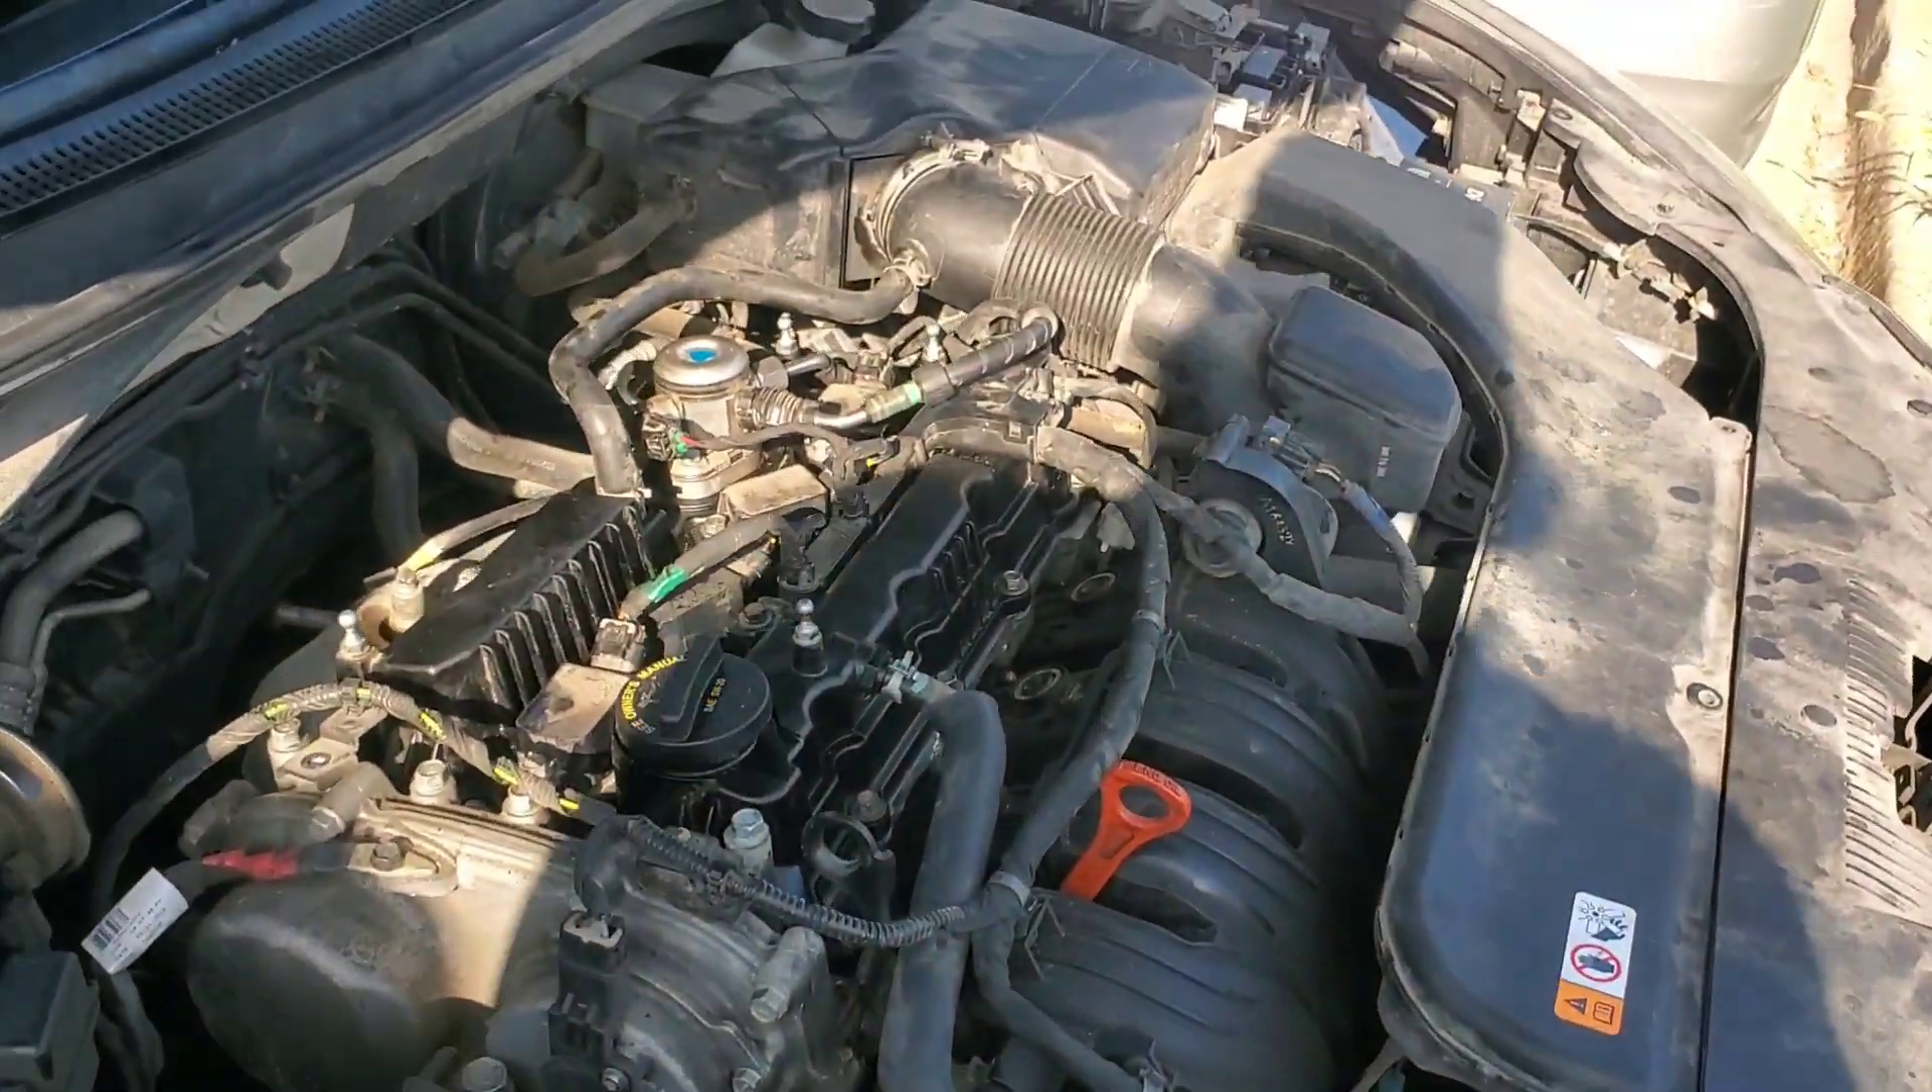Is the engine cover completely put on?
No.